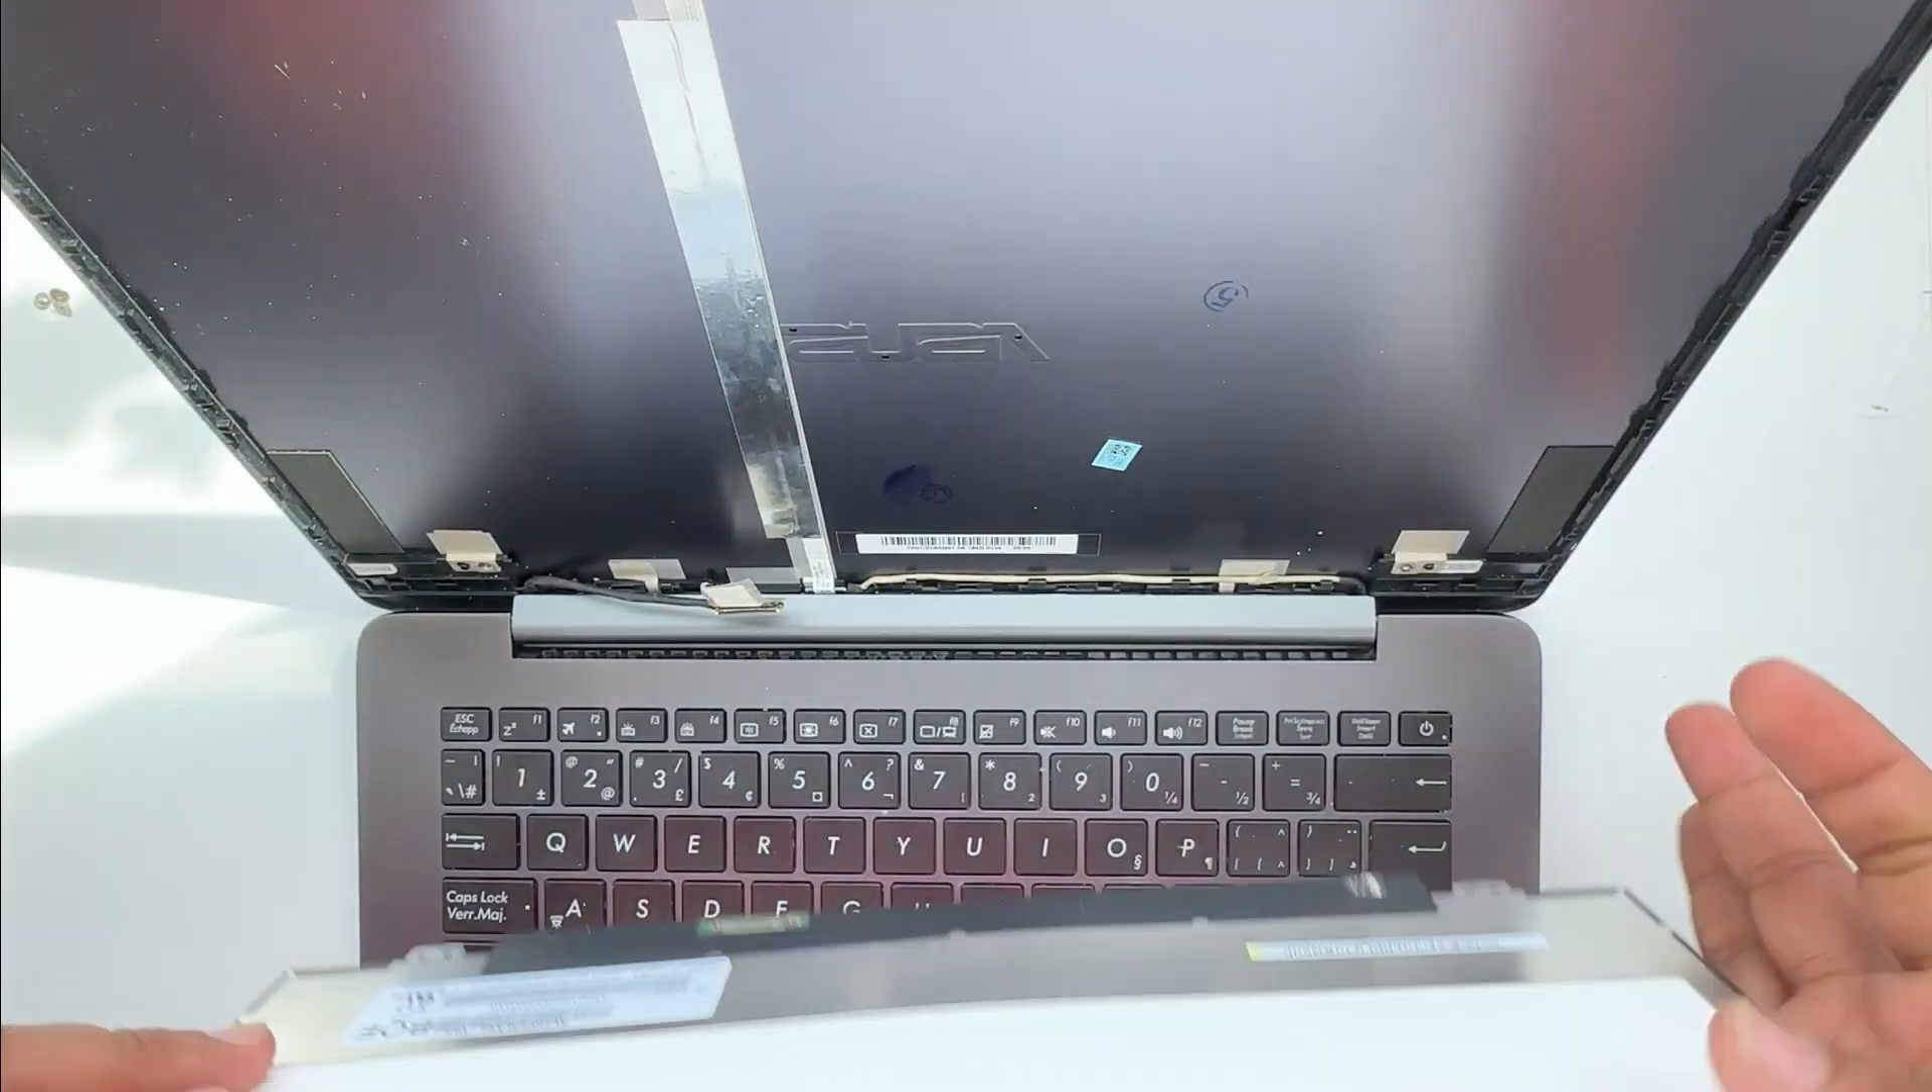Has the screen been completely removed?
Yes.